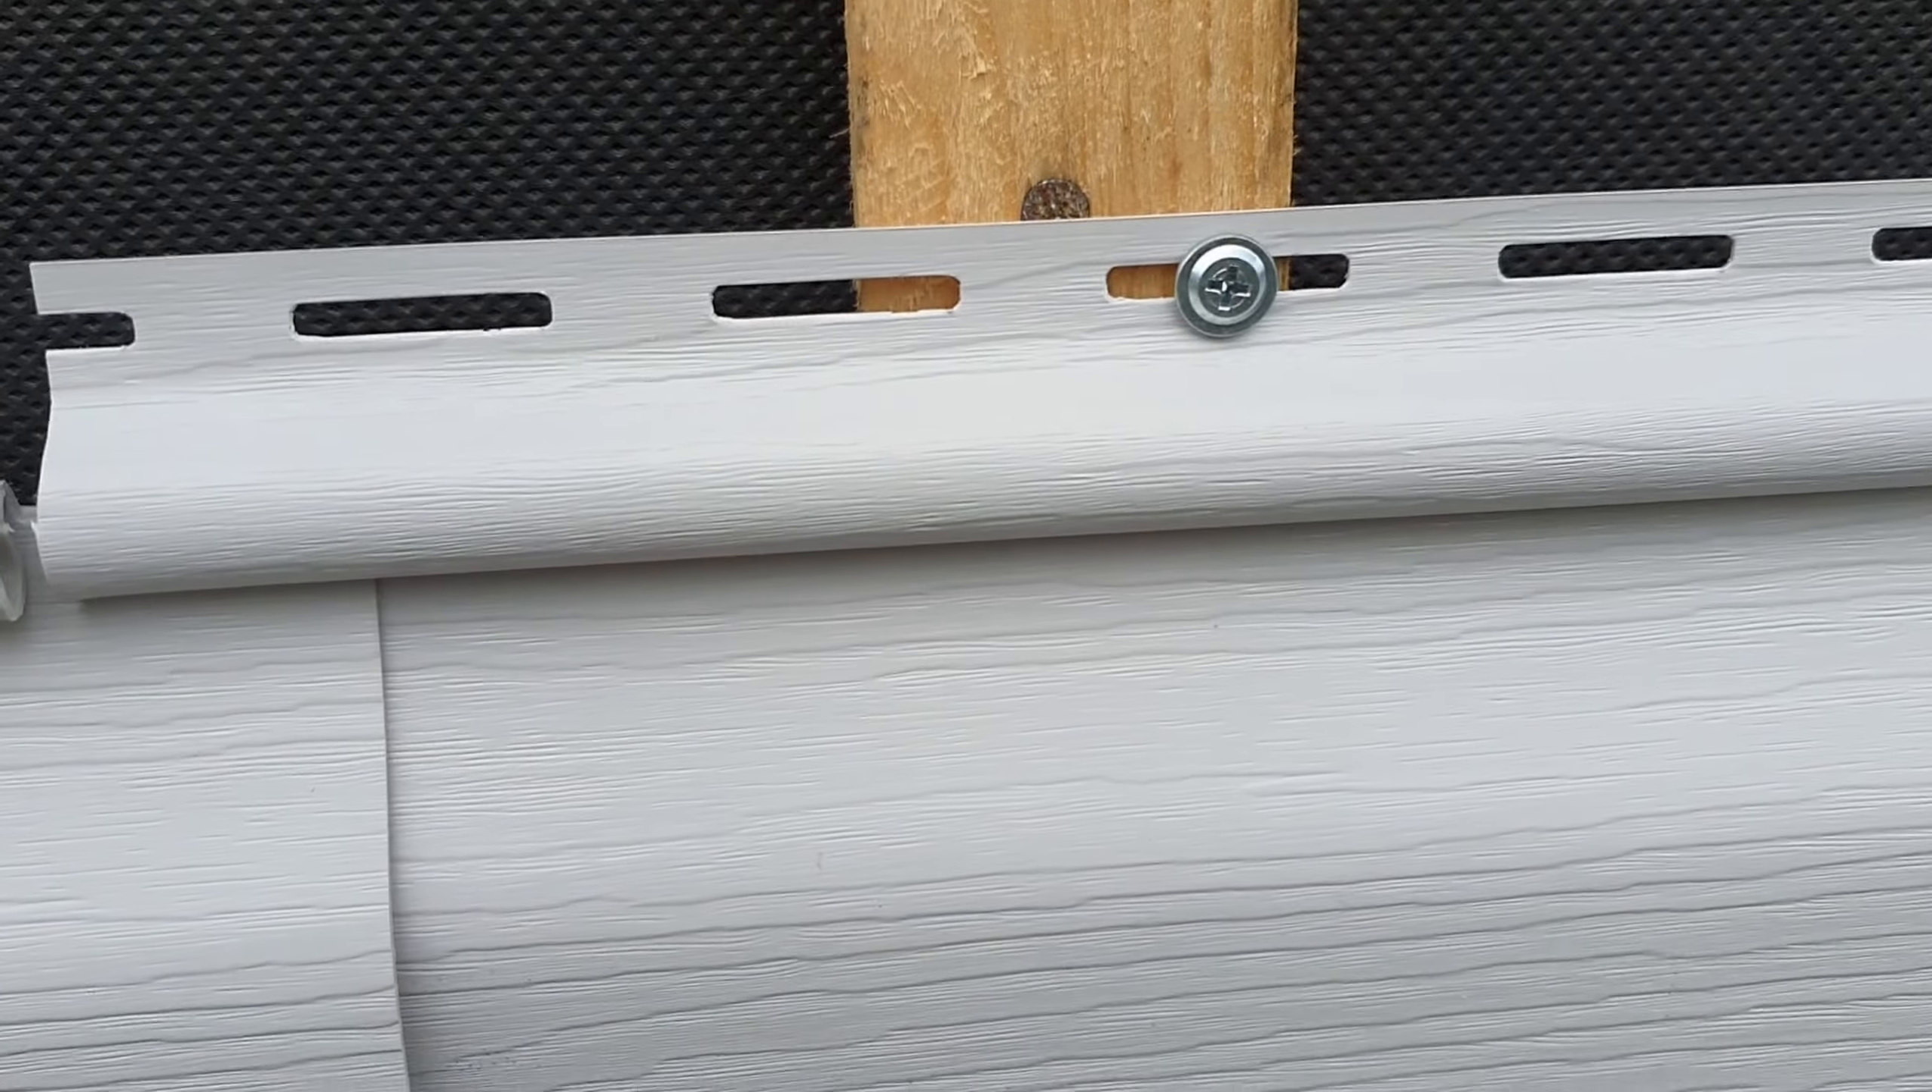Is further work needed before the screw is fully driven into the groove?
No.